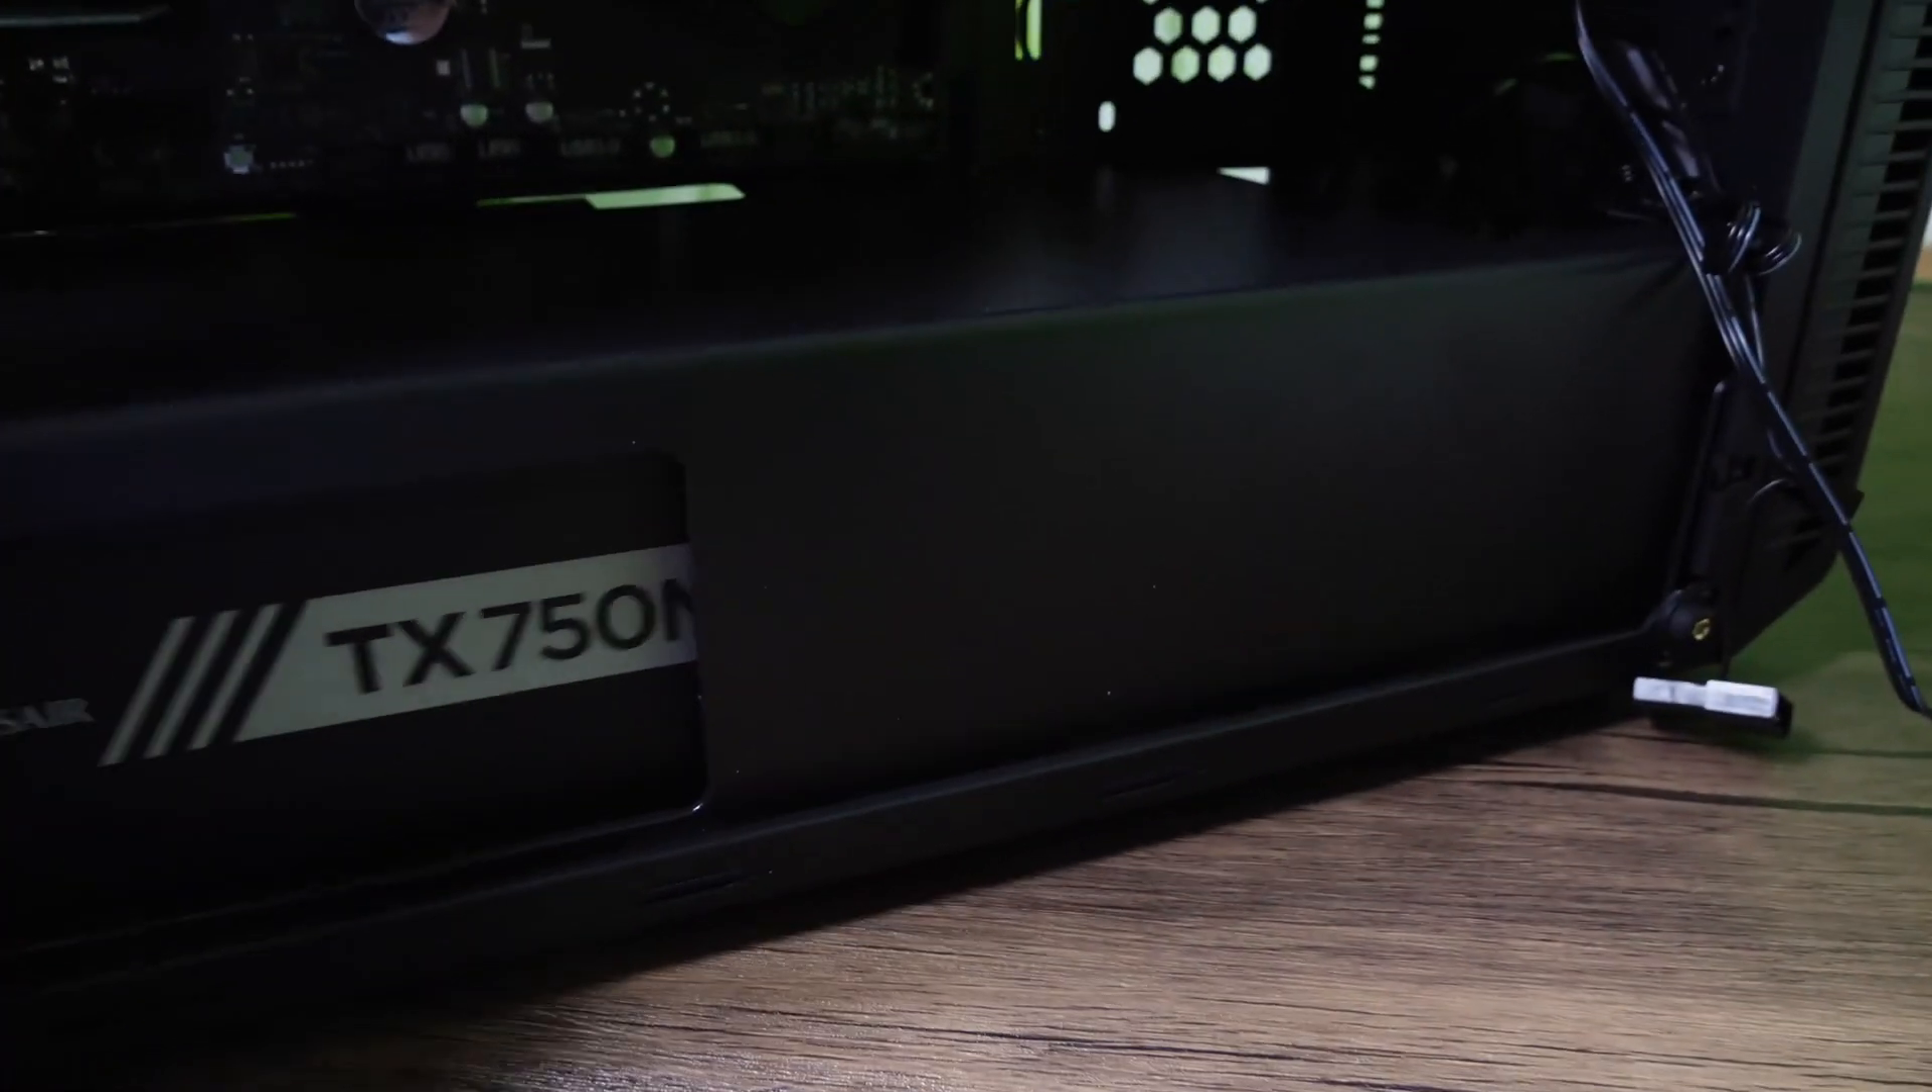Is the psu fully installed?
Yes.